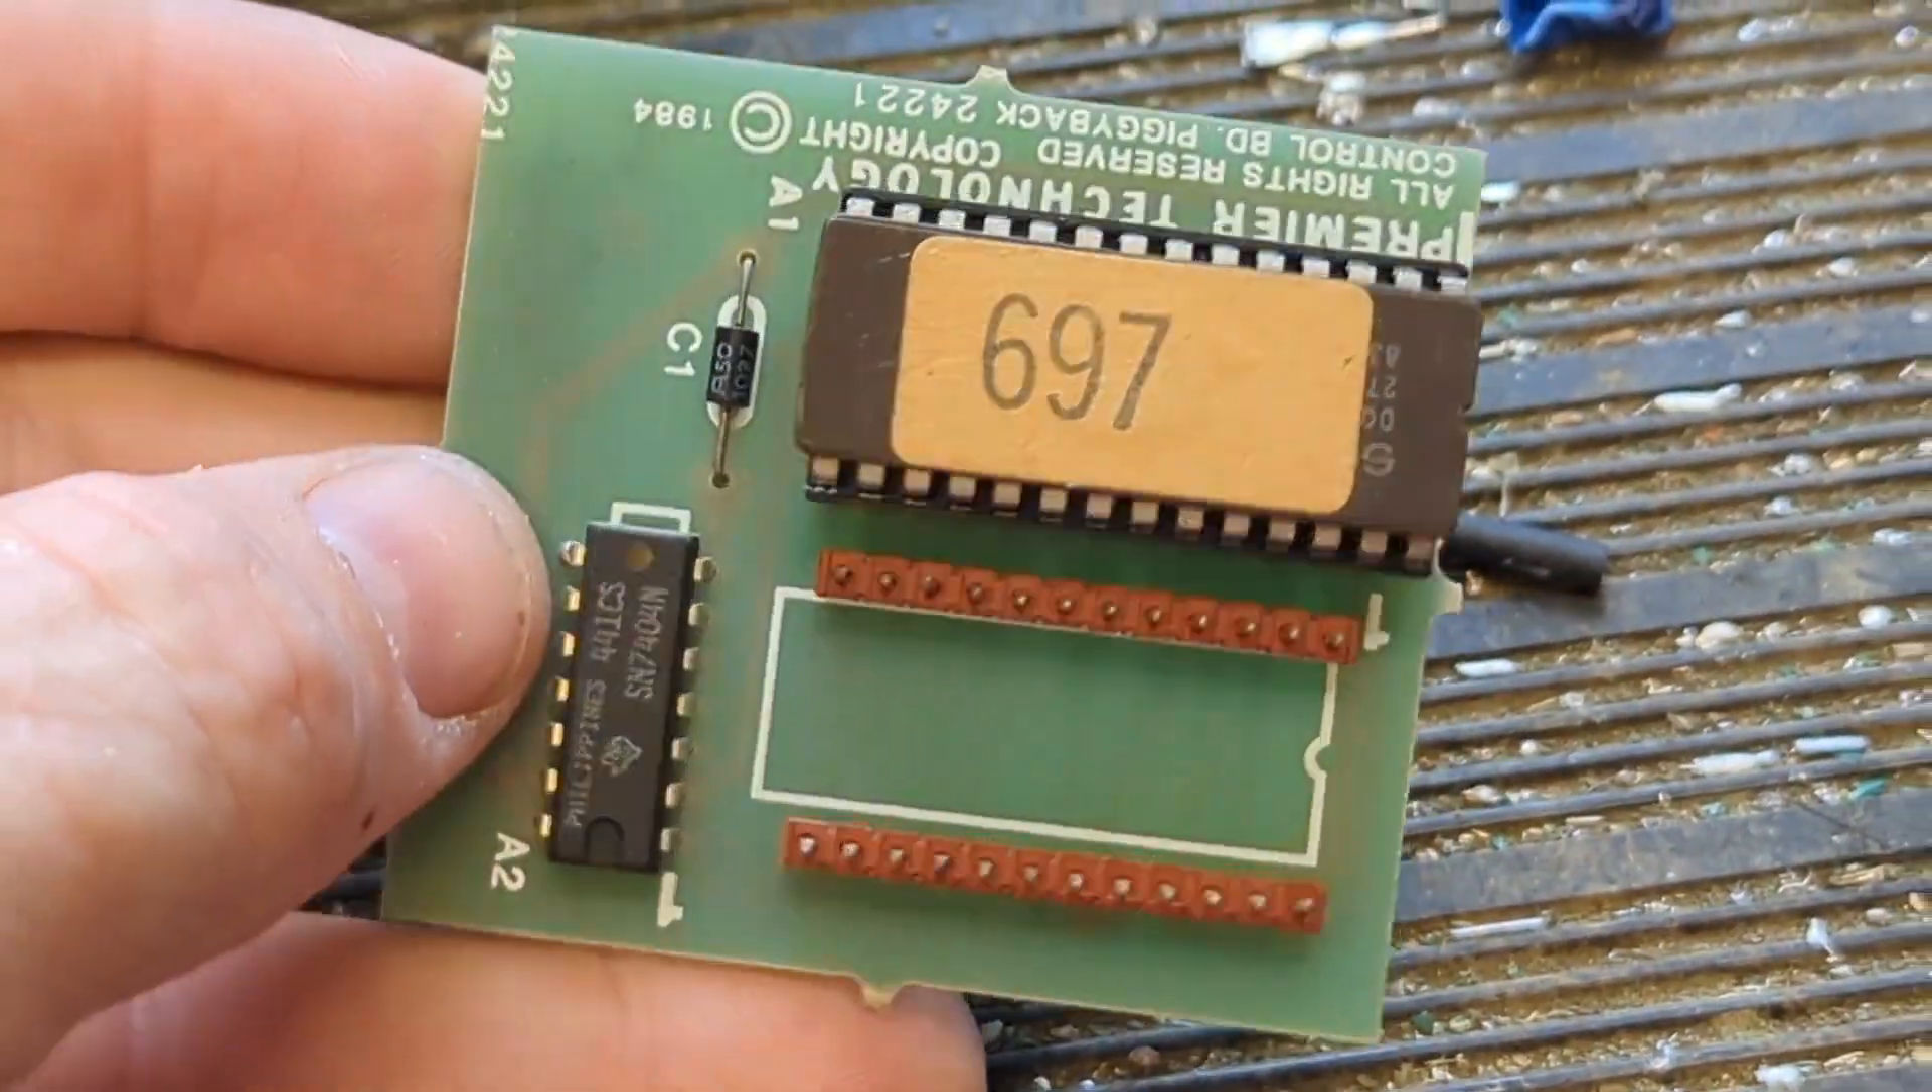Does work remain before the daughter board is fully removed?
No.